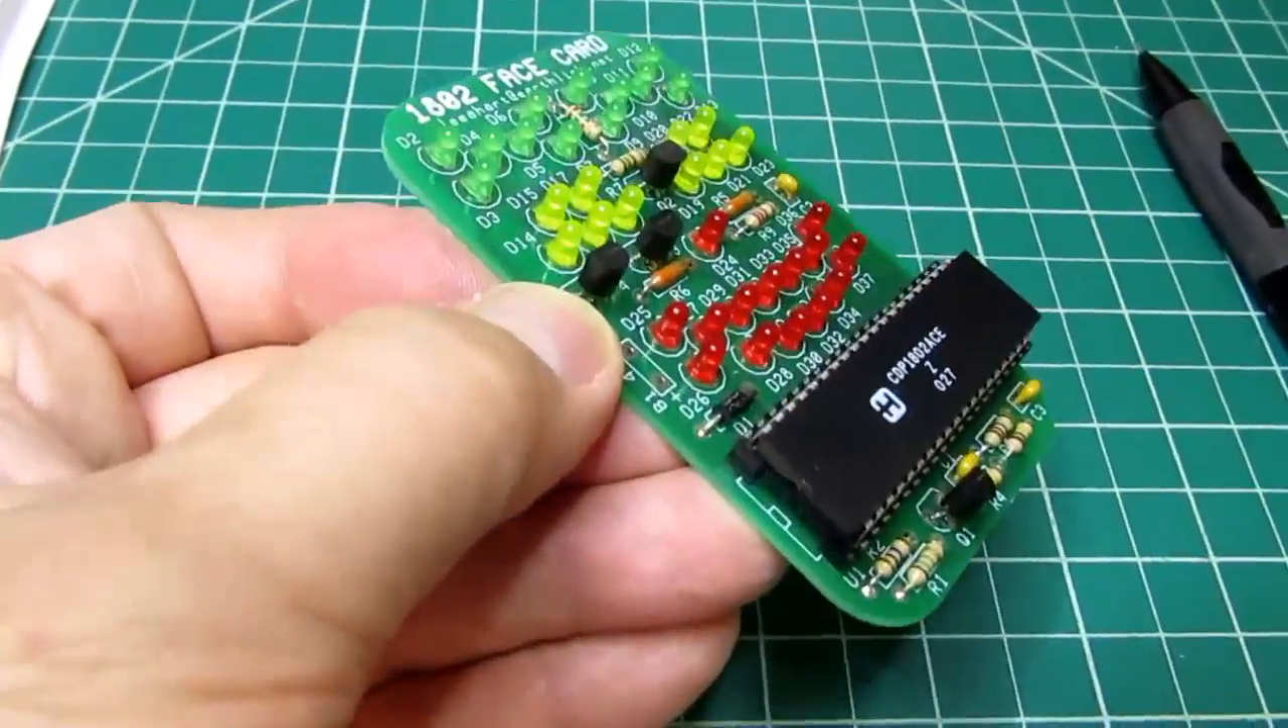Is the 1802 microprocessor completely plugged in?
Yes.